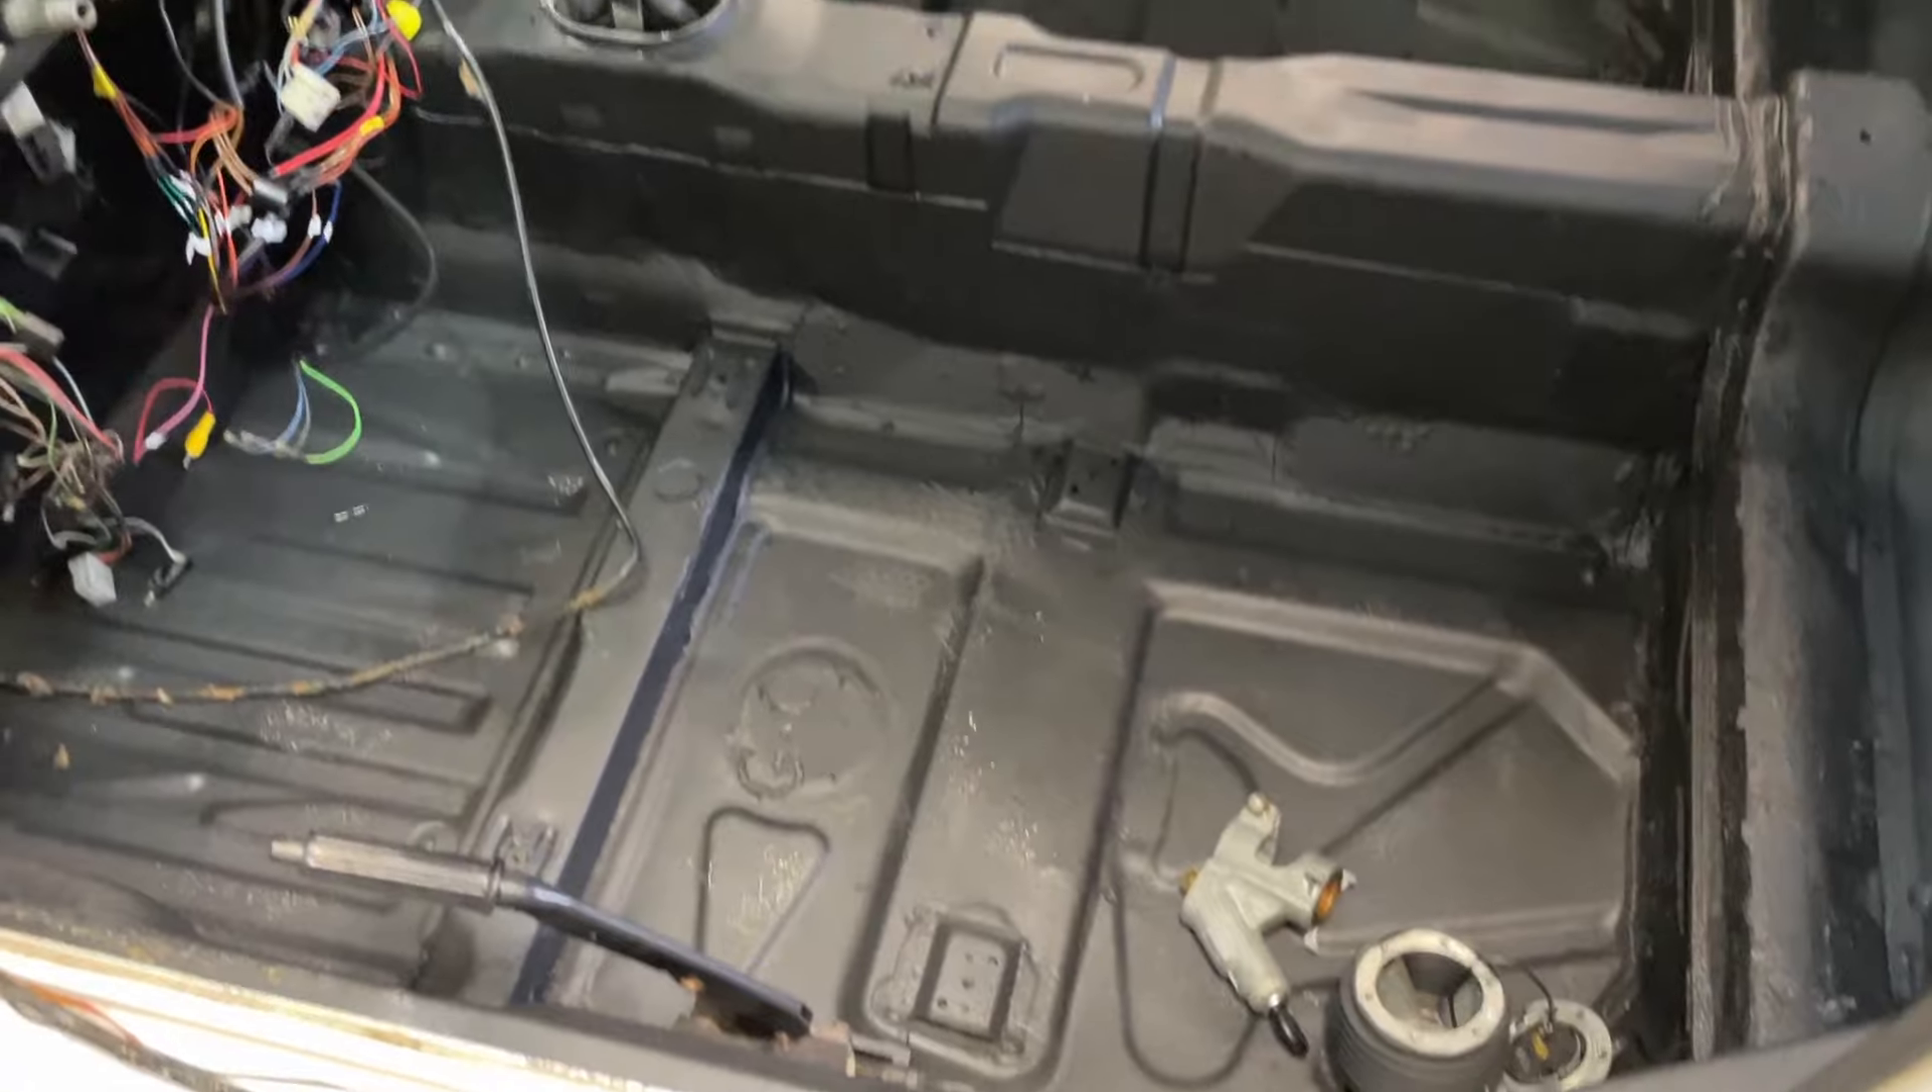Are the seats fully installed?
No.